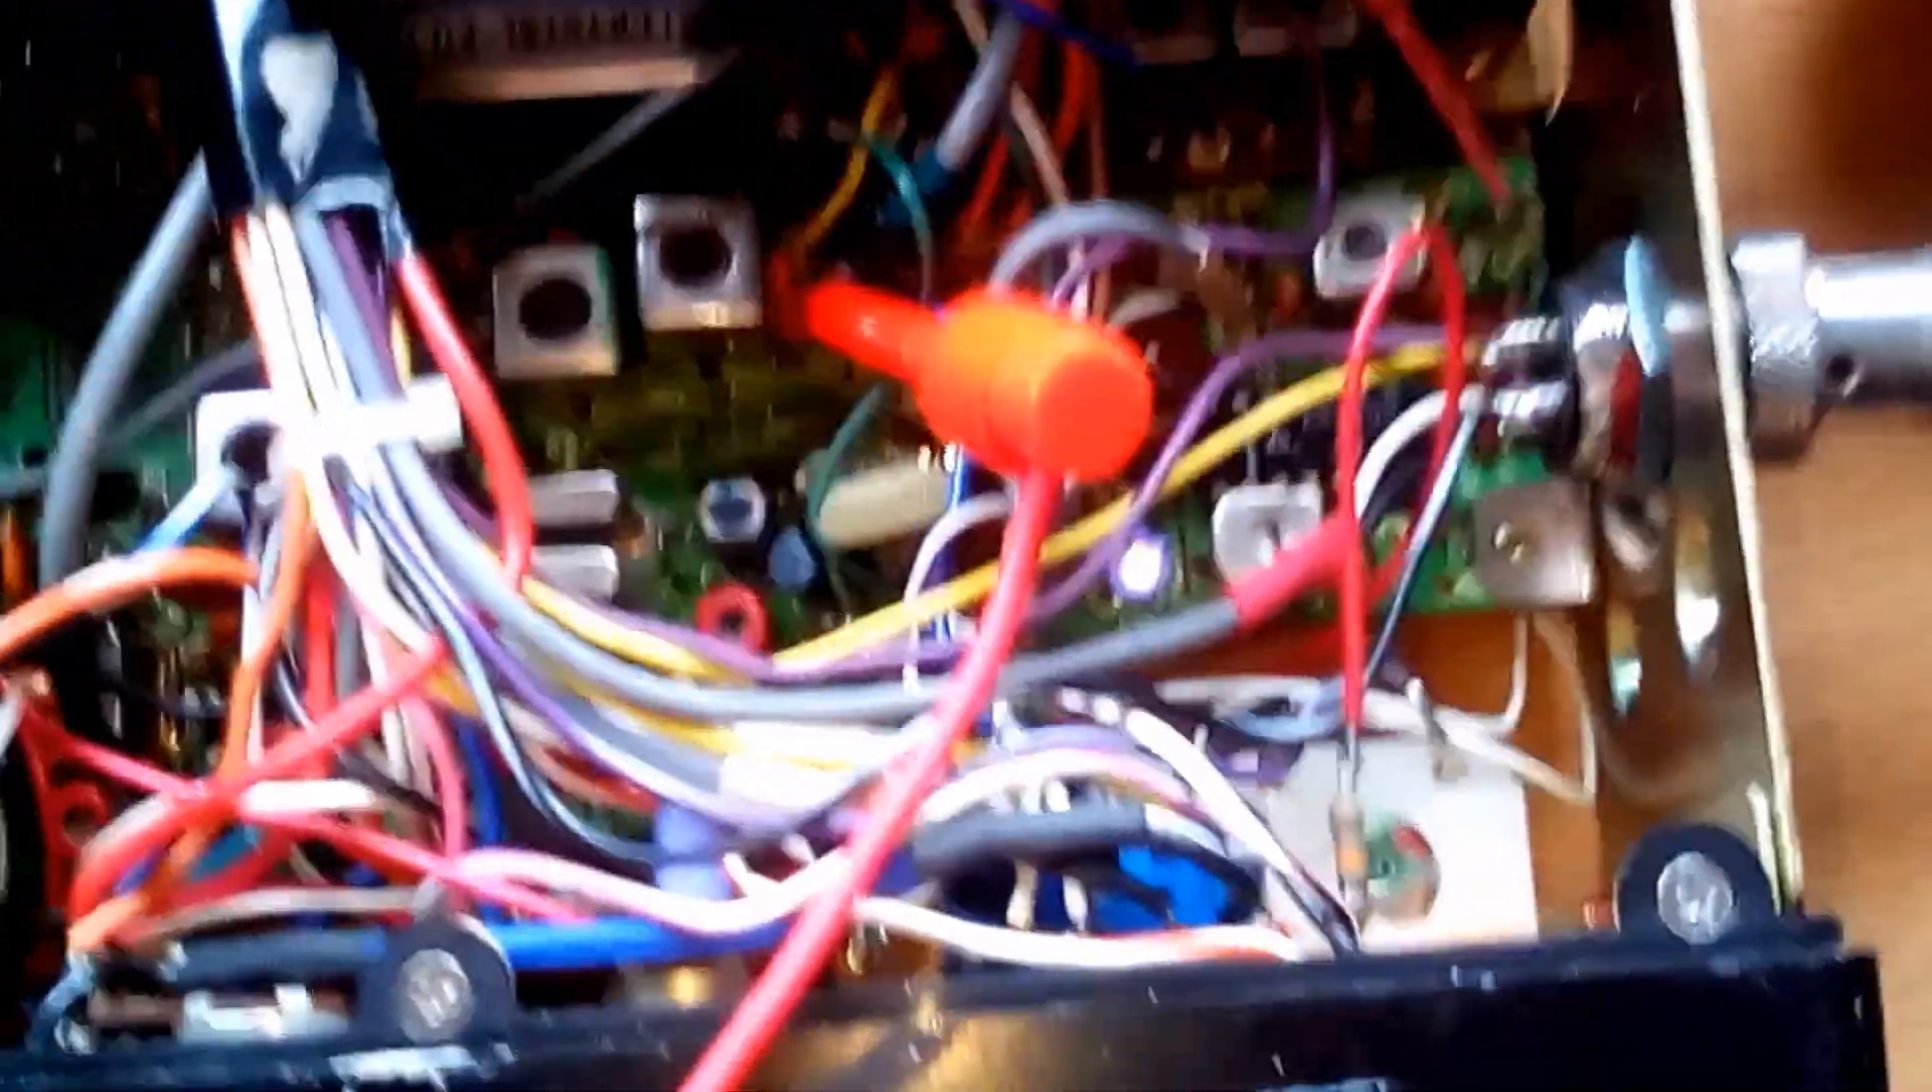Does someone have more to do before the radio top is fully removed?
No.